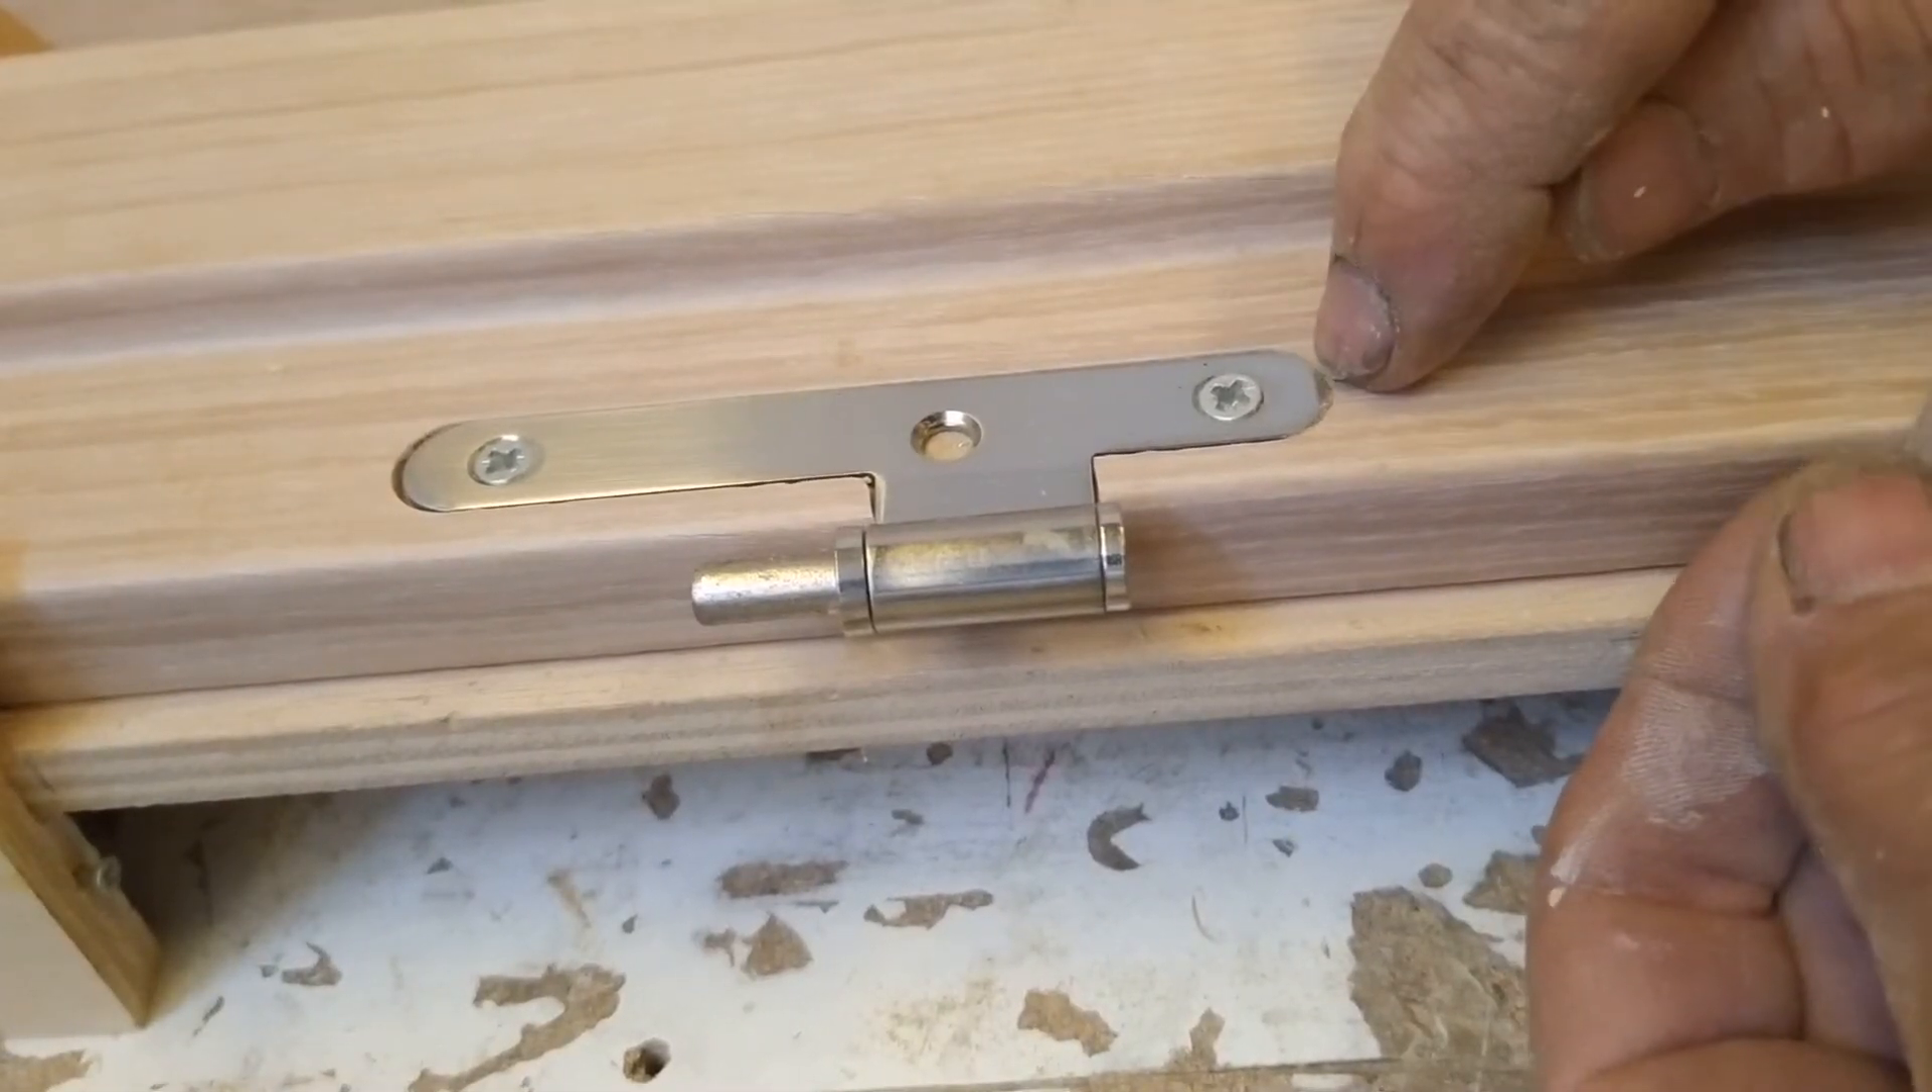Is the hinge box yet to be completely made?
No.